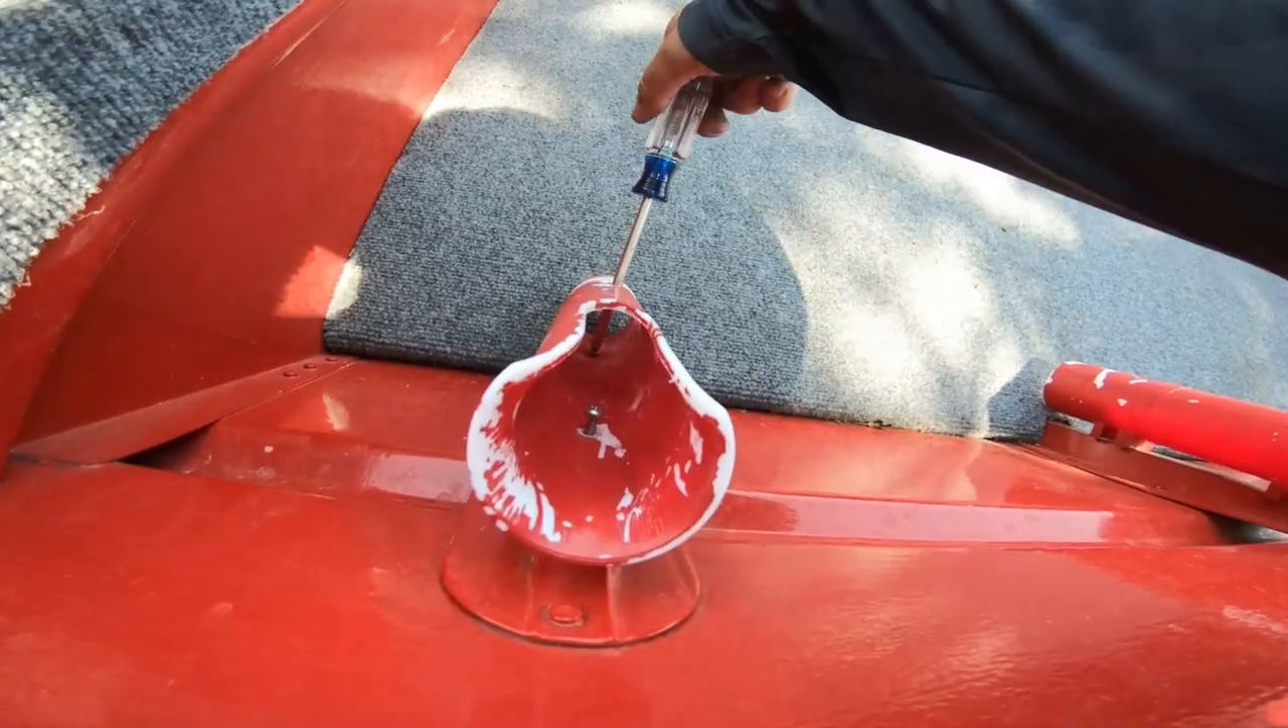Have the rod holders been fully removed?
No.